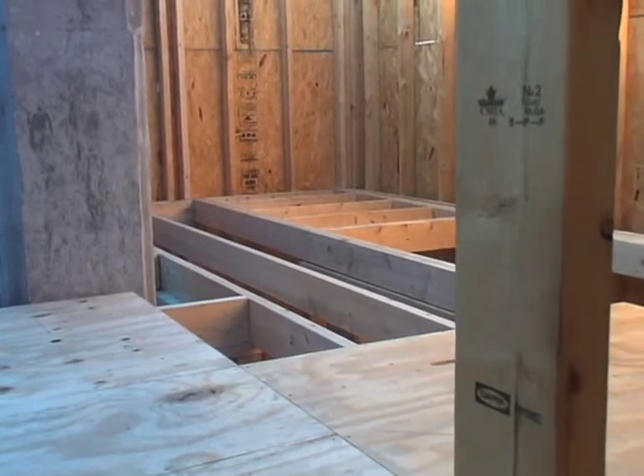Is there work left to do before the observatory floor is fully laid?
Yes.